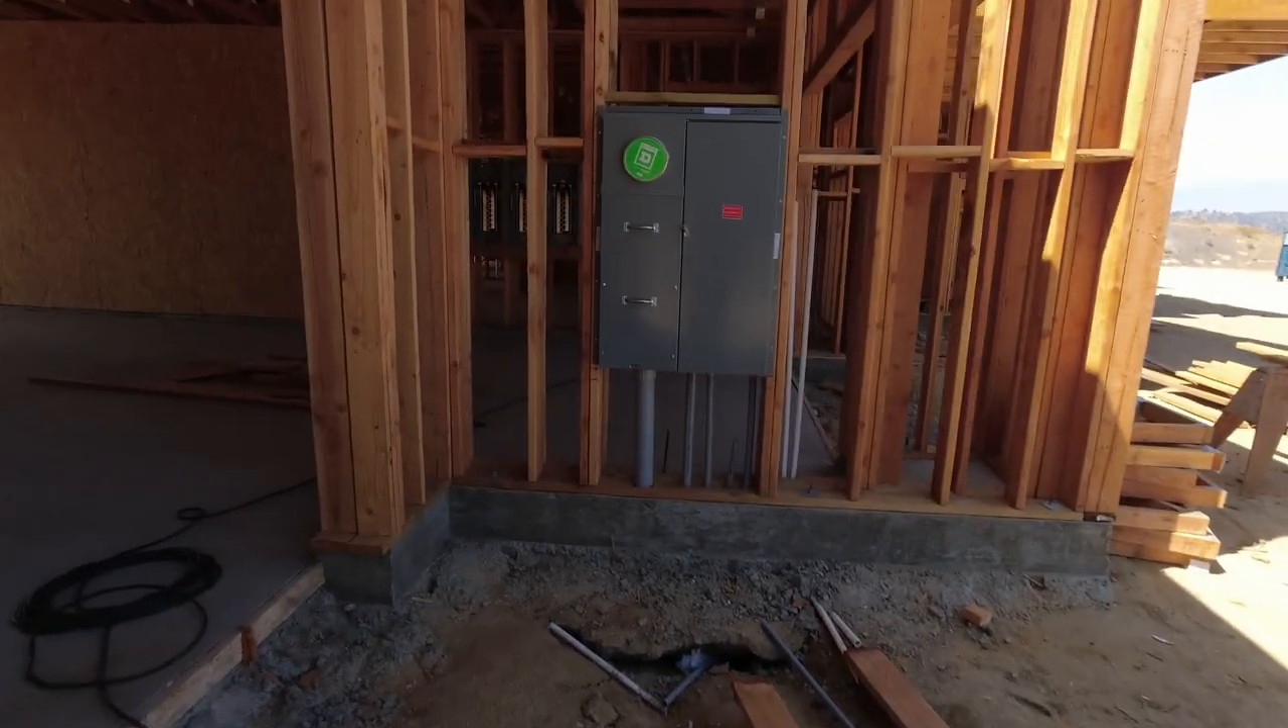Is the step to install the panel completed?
Yes.